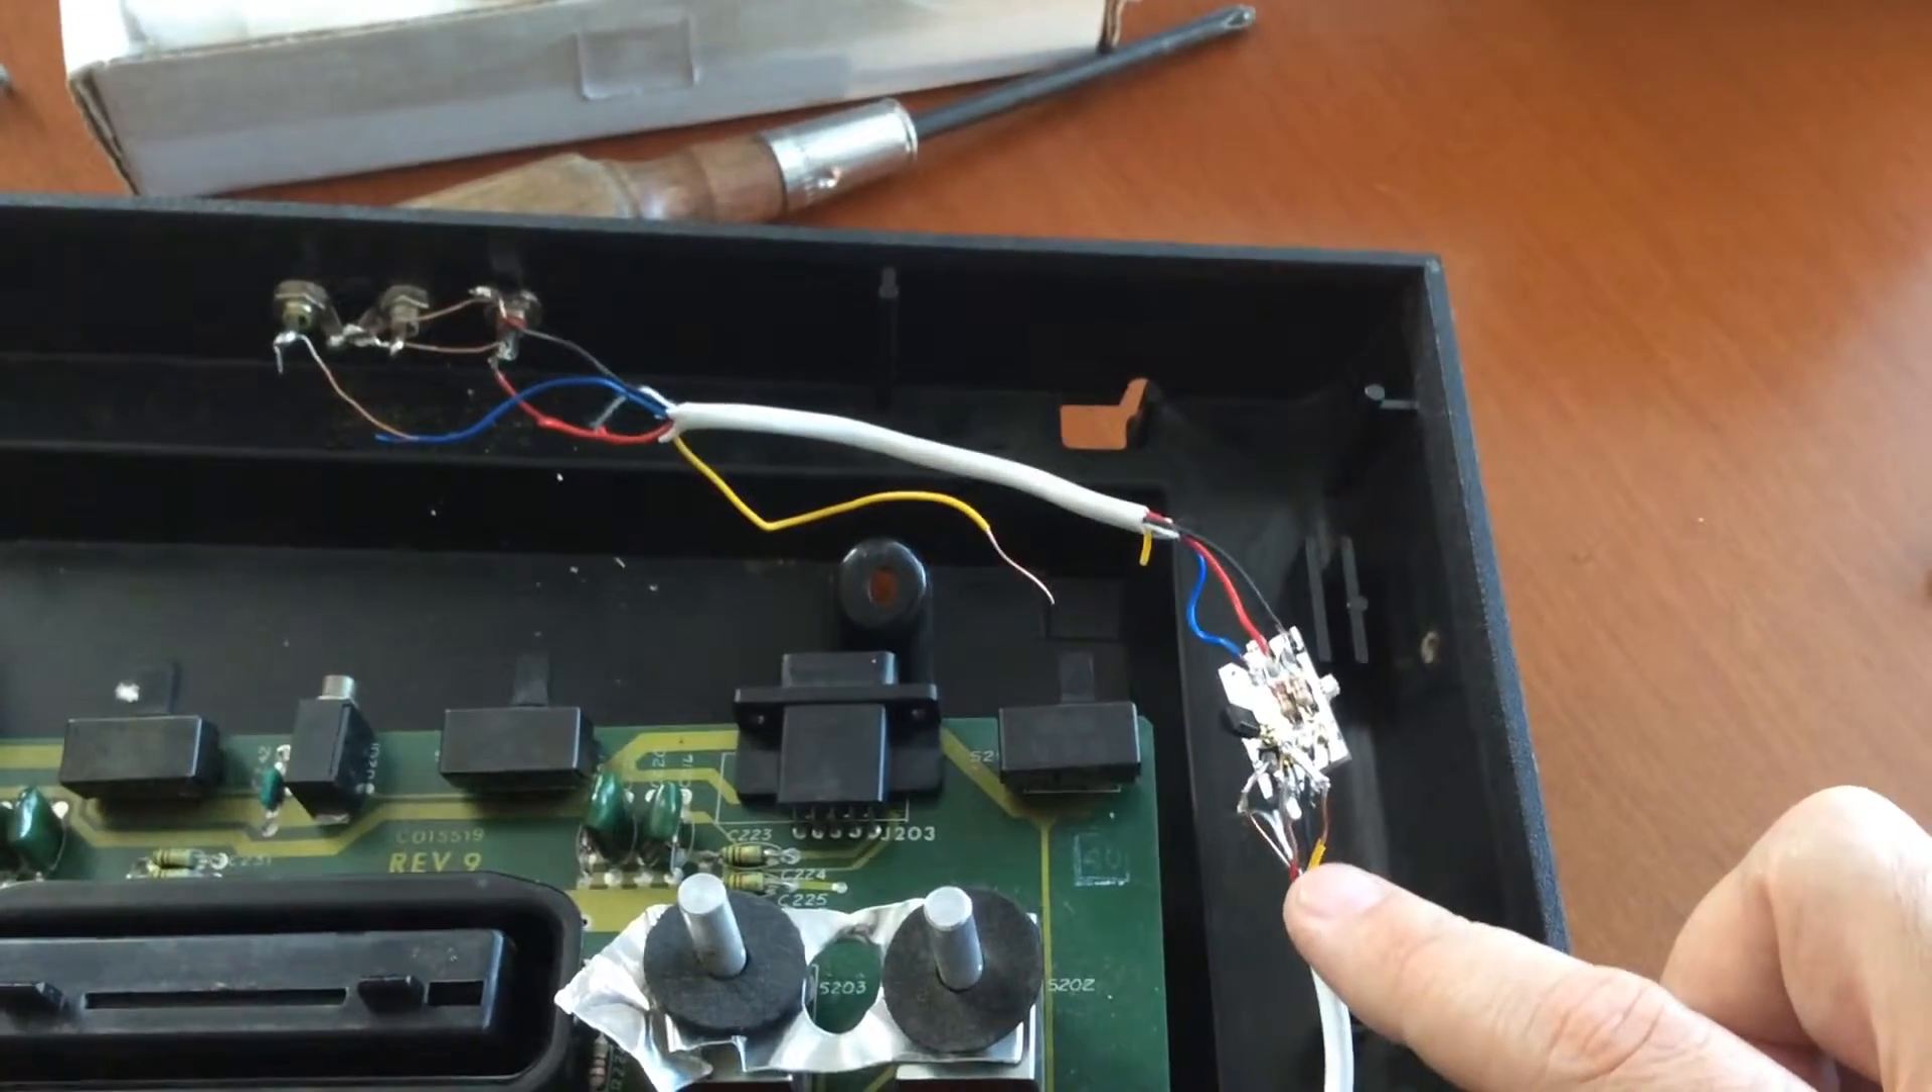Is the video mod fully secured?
No.